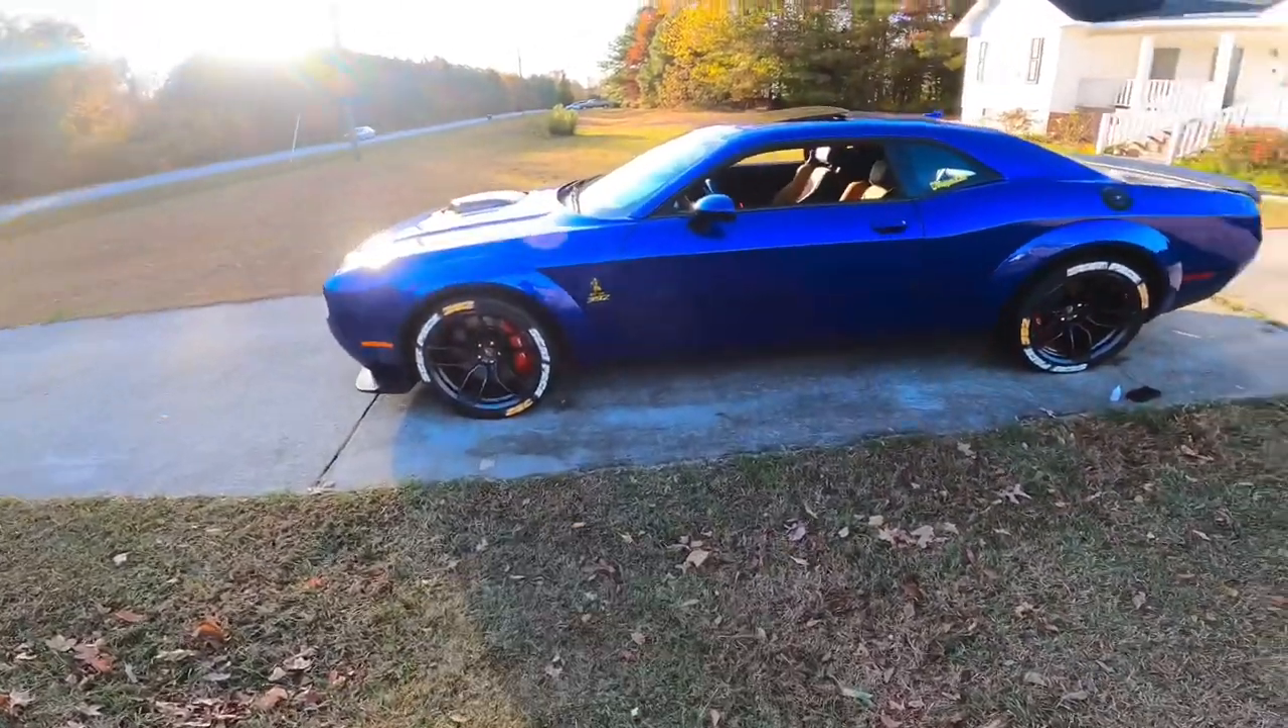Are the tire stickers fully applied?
Yes.